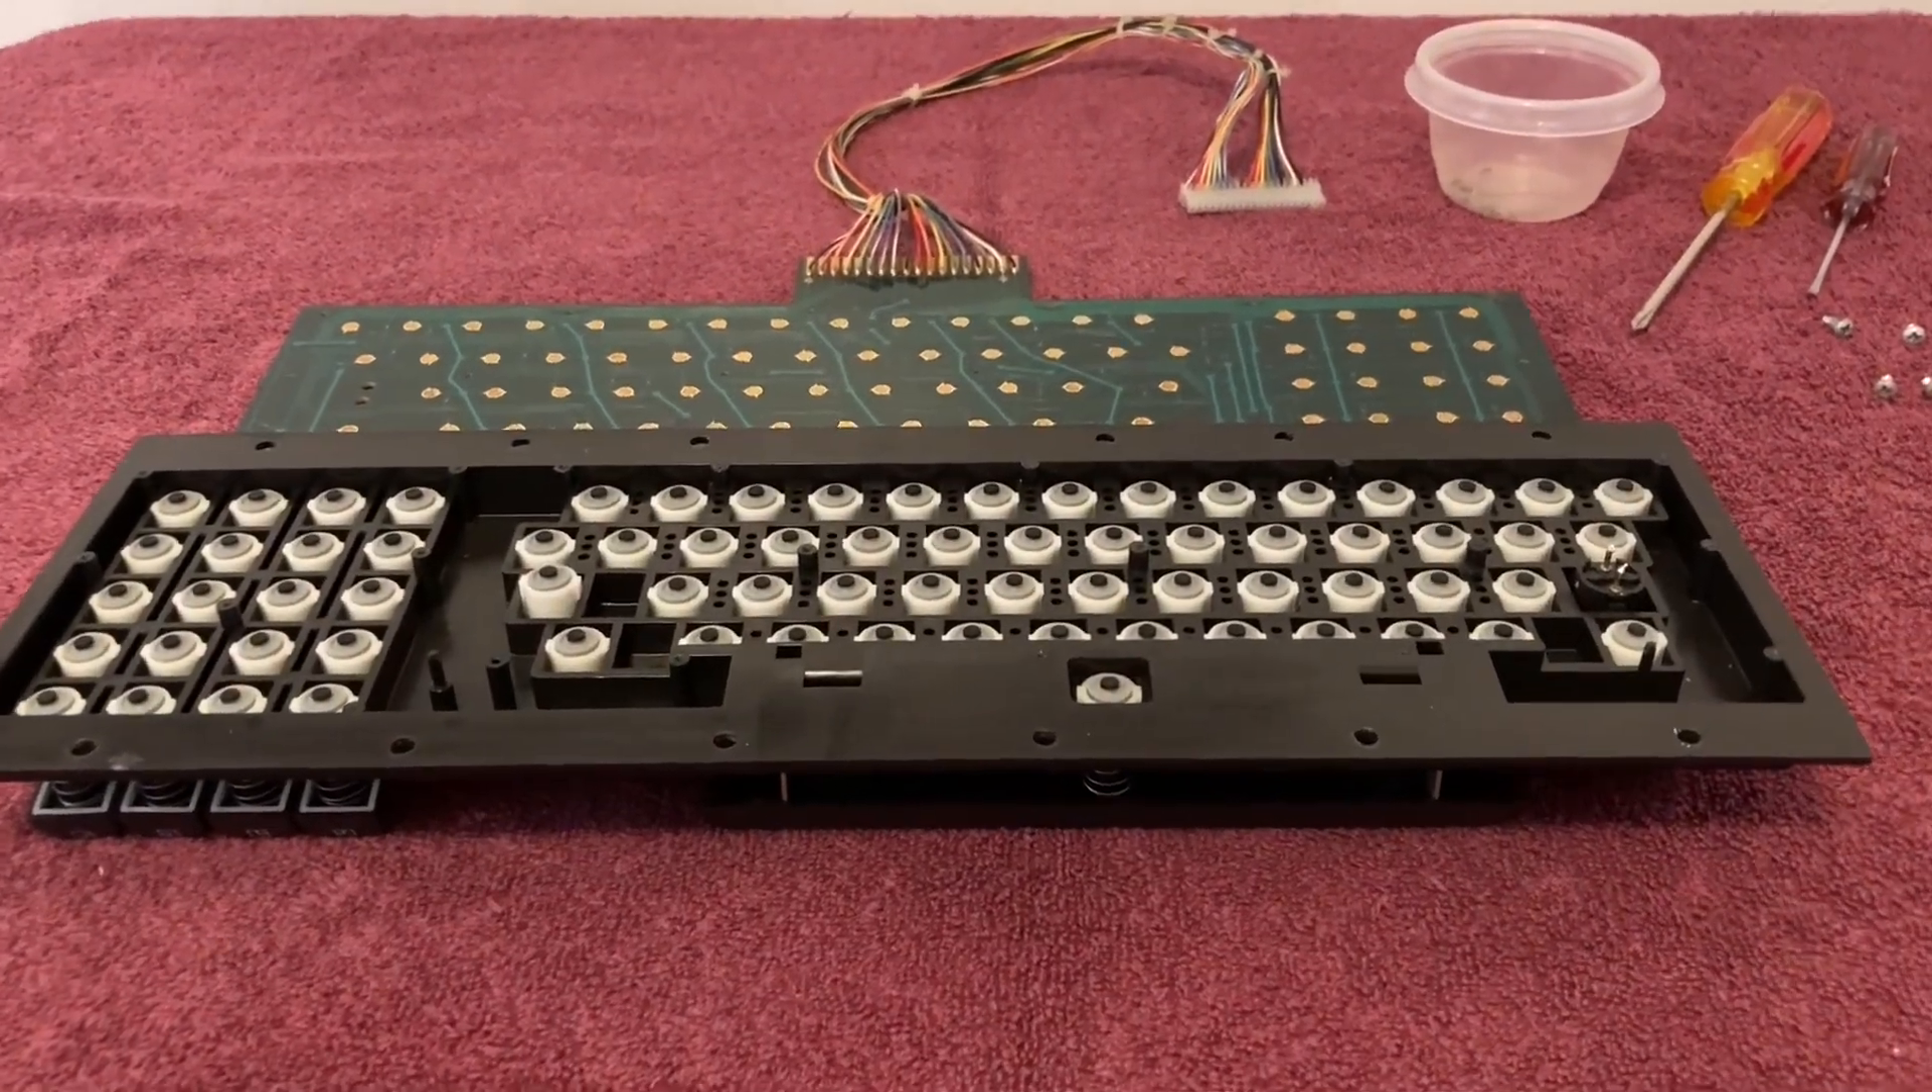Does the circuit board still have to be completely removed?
No.